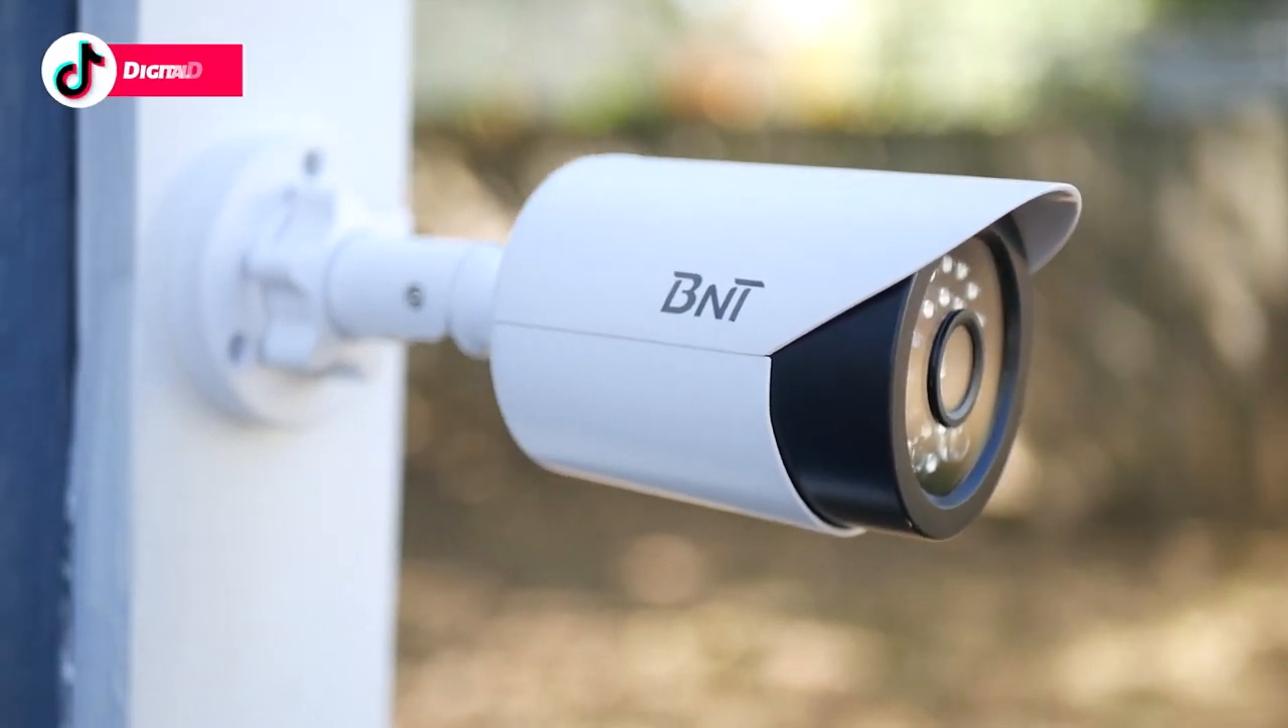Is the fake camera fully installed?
Yes.